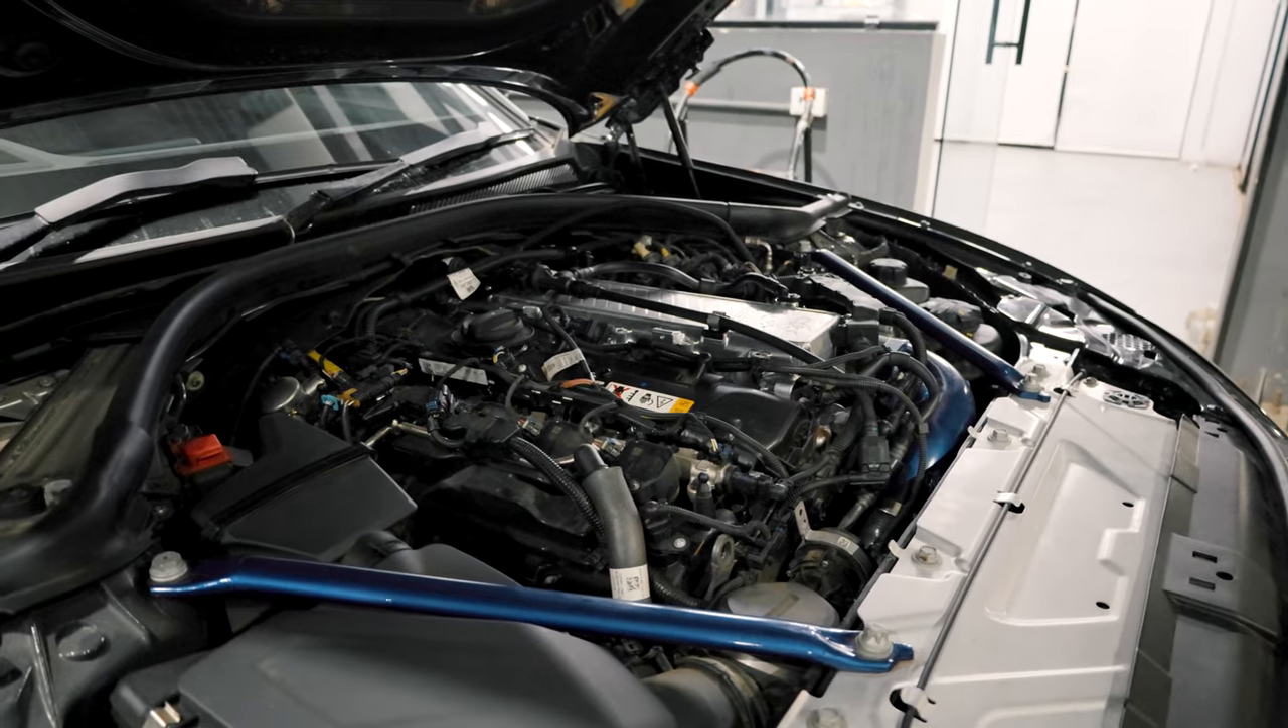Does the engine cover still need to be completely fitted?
Yes.